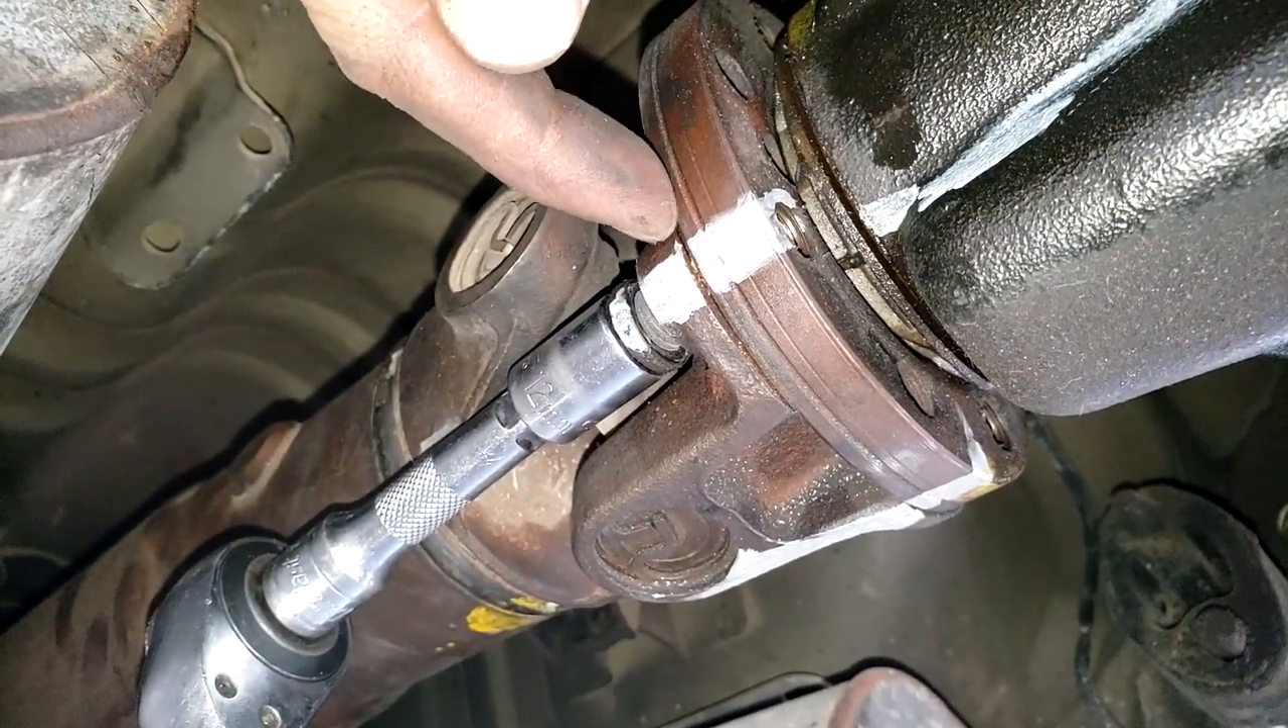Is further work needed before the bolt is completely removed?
Yes.